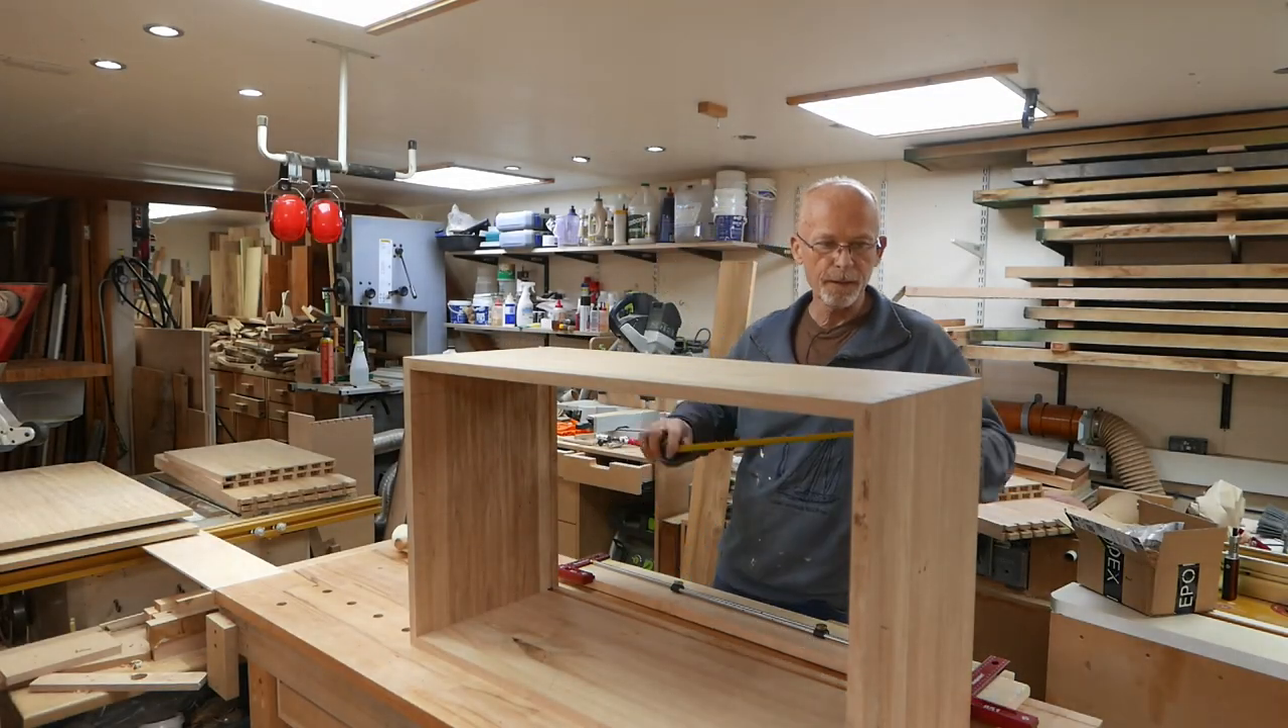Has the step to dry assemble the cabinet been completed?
Yes.